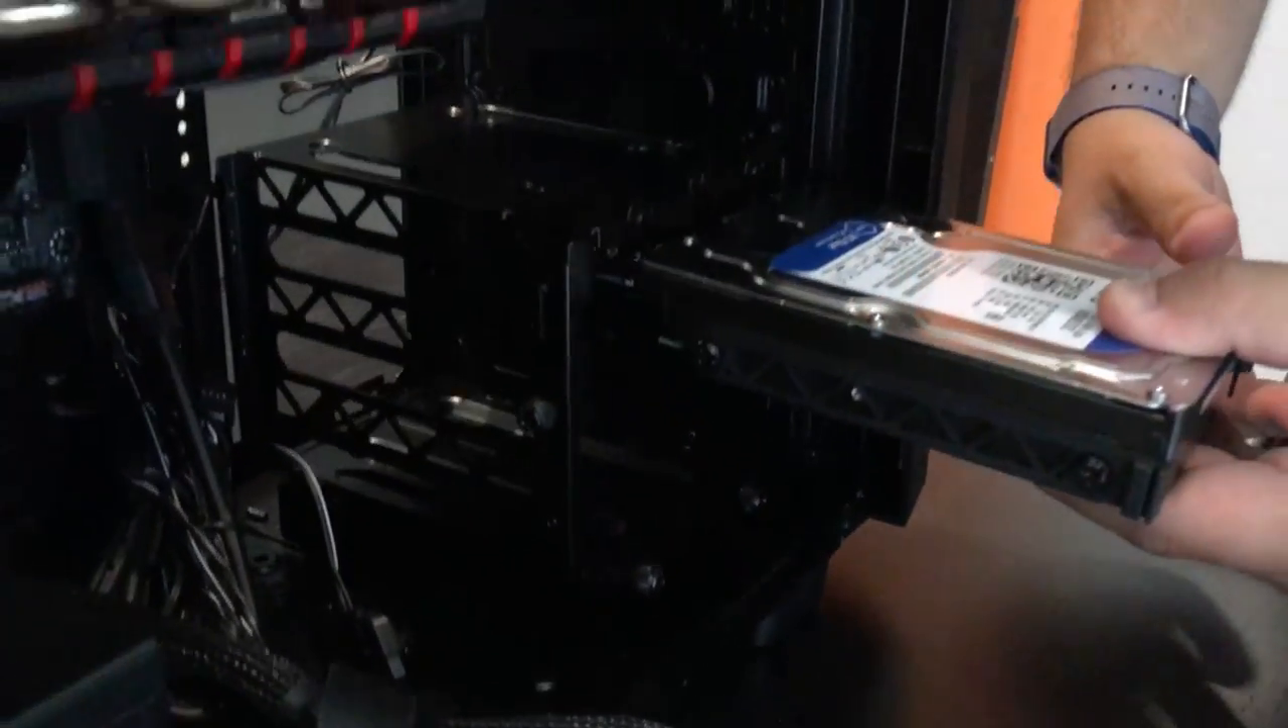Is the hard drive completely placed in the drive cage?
No.